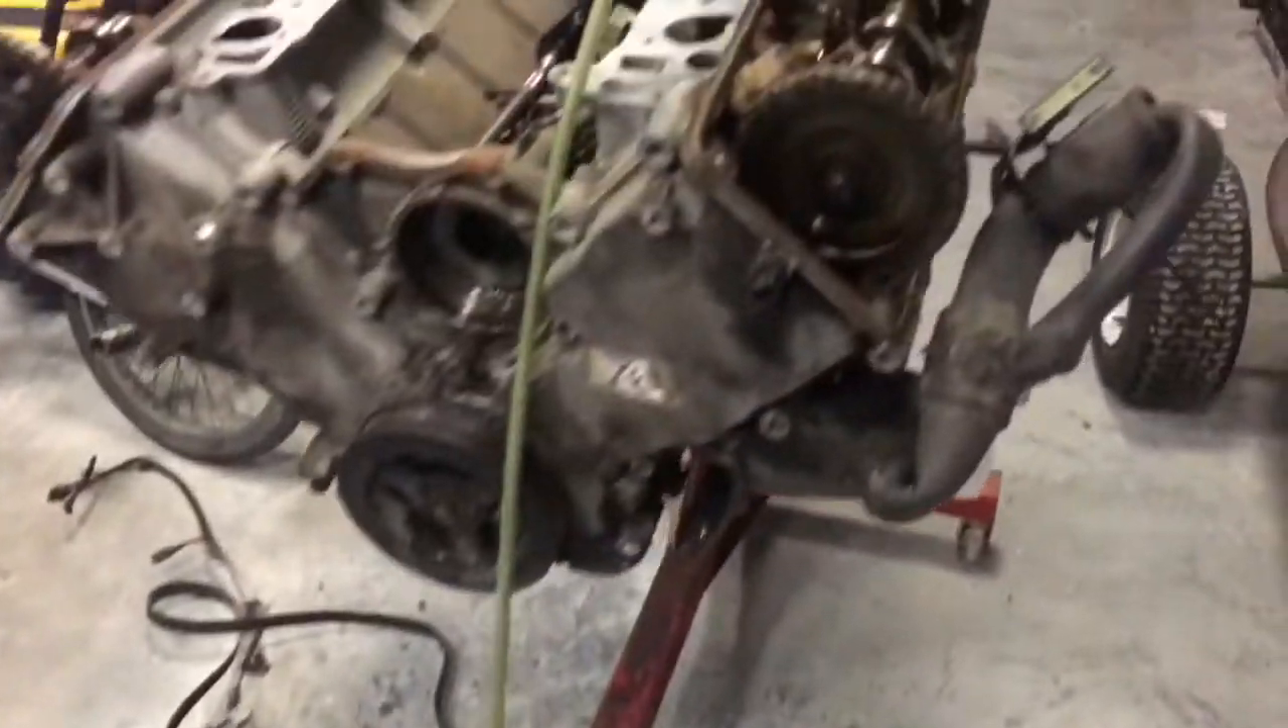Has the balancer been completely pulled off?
No.